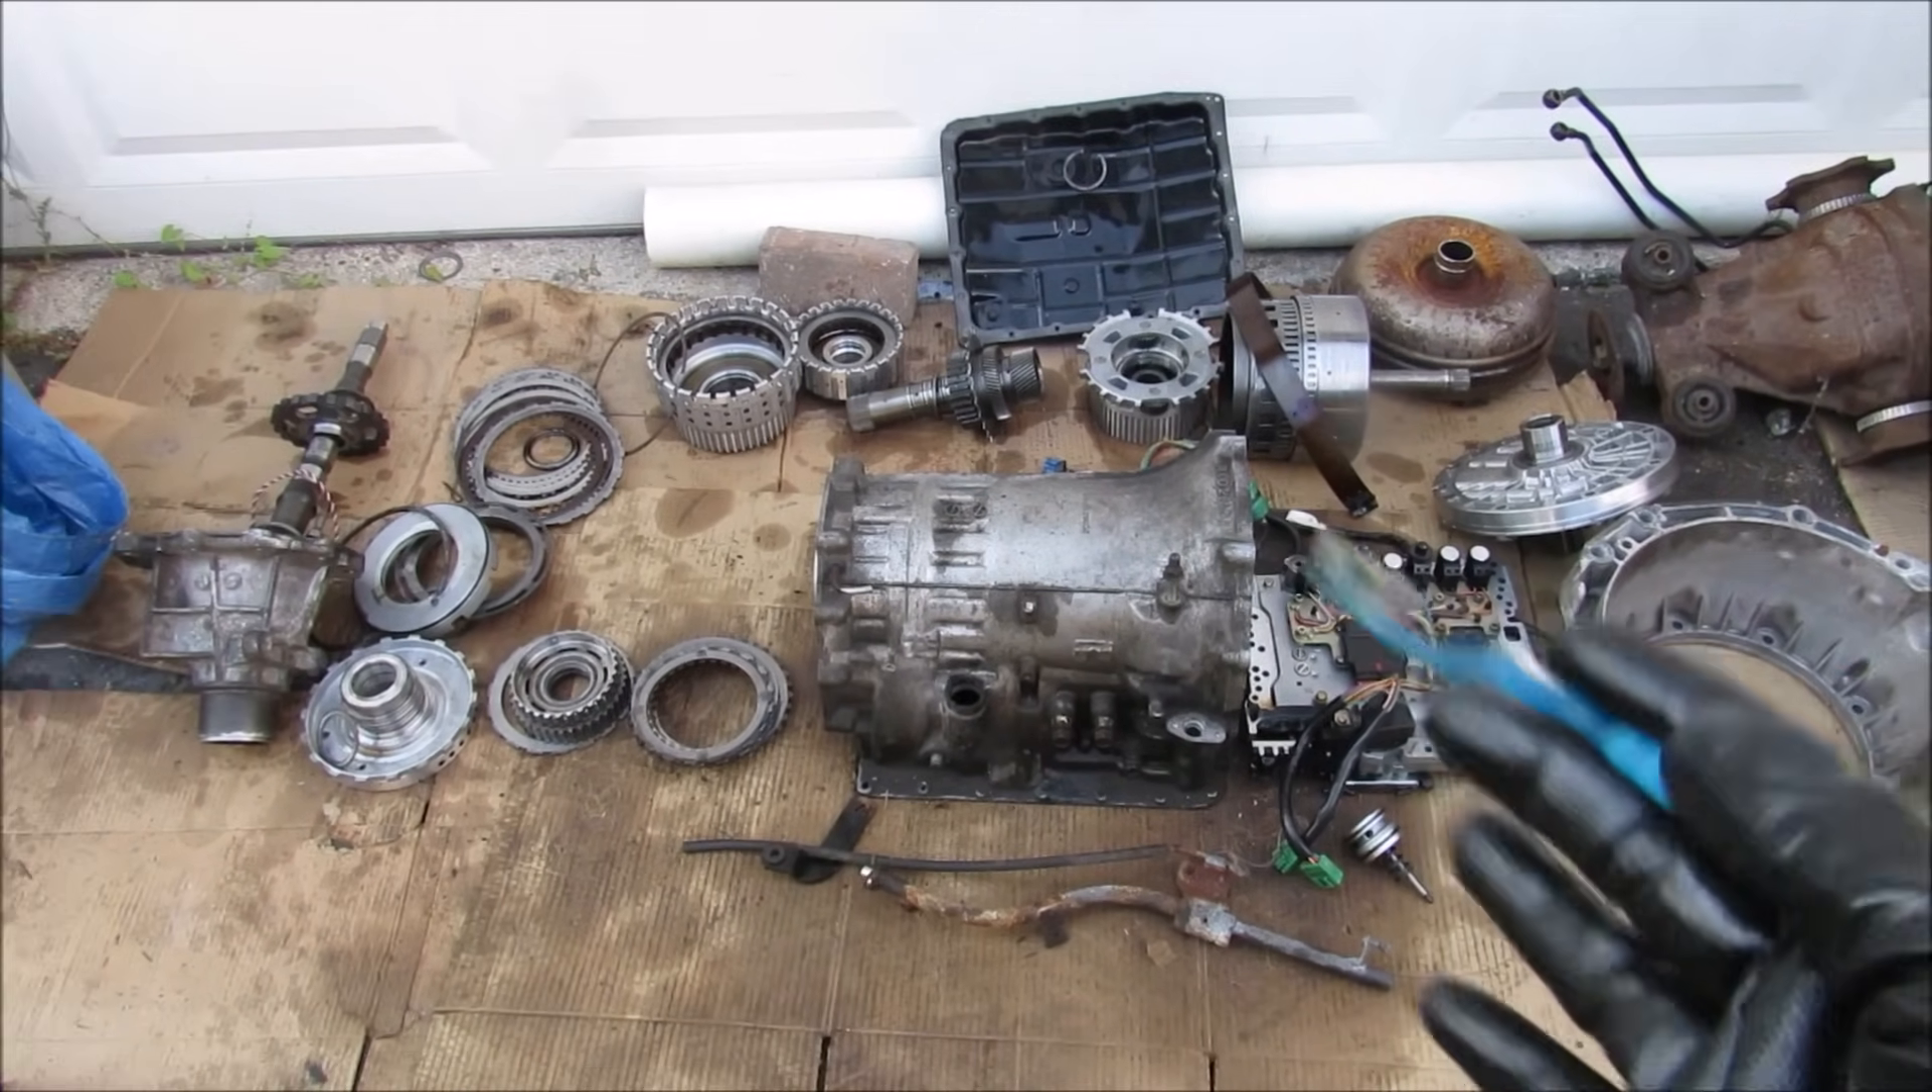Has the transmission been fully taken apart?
Yes.